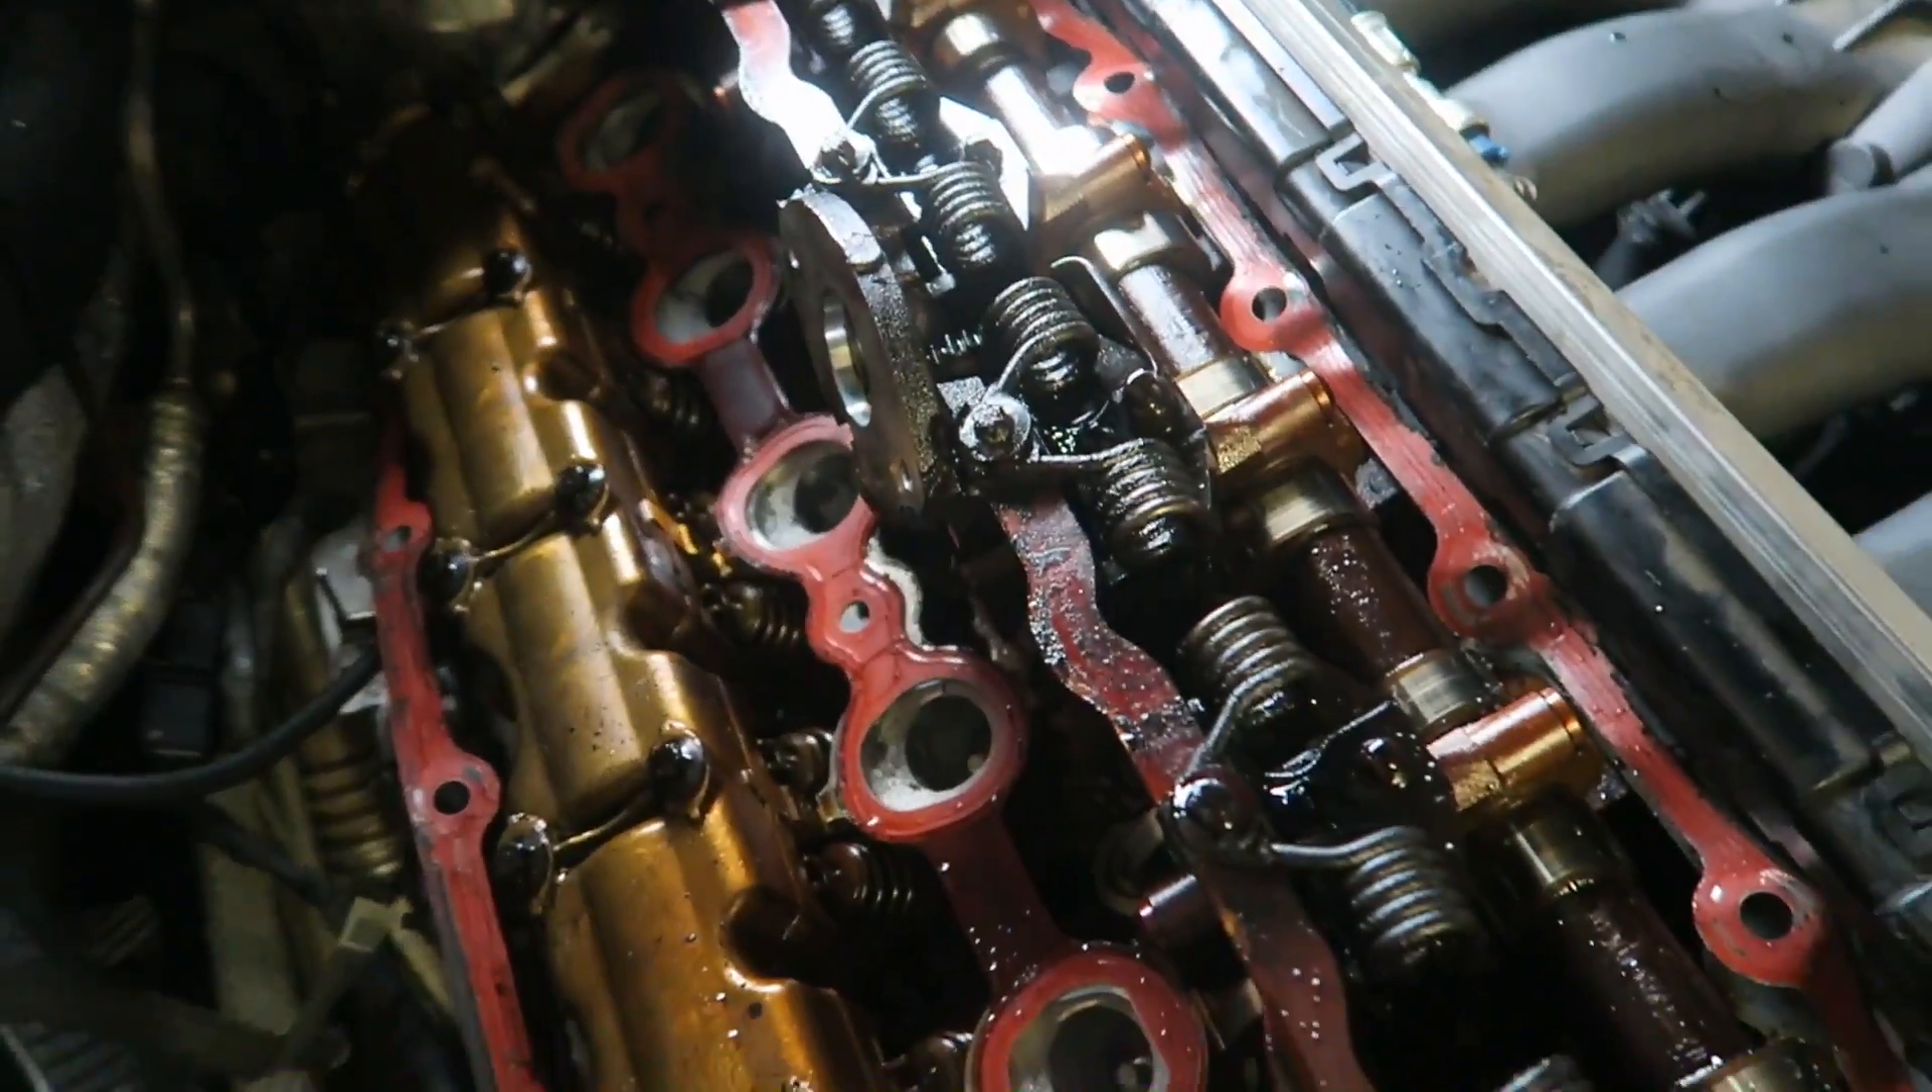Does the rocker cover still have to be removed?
No.